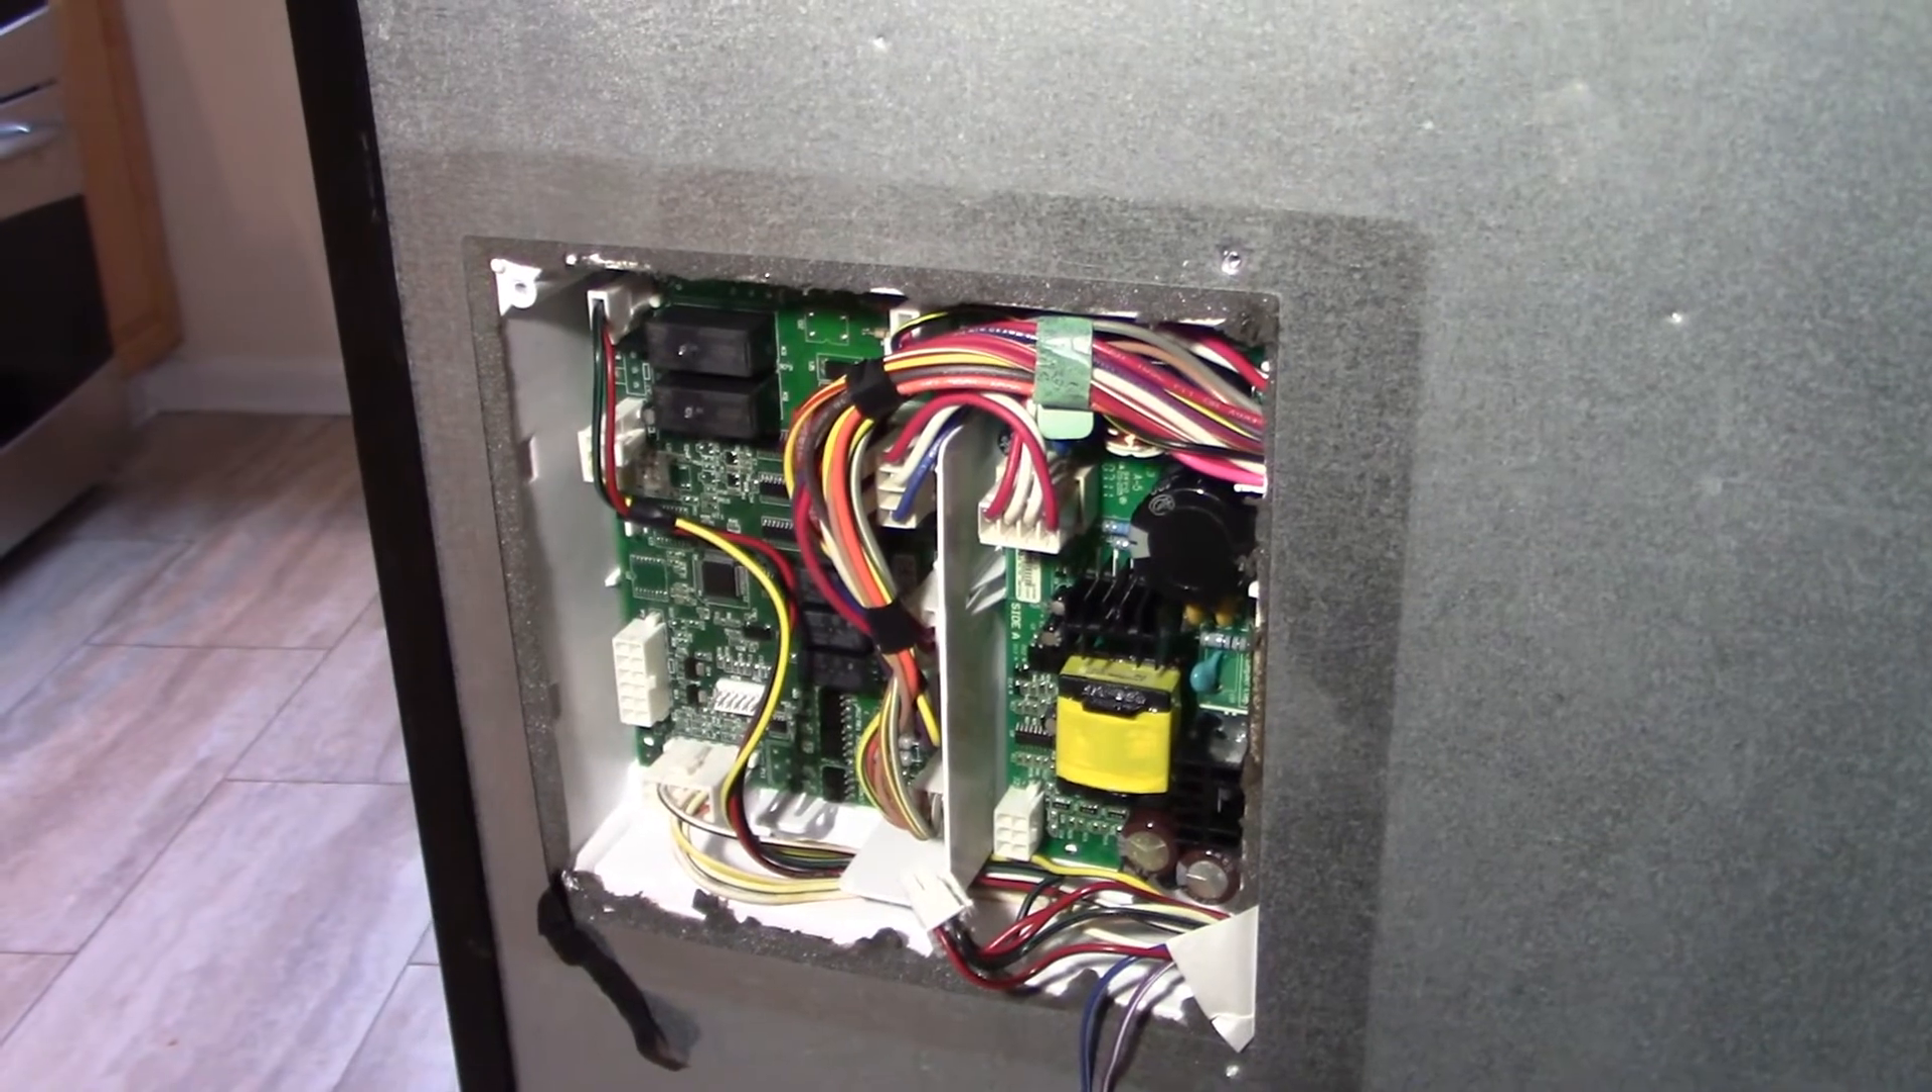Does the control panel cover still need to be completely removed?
No.